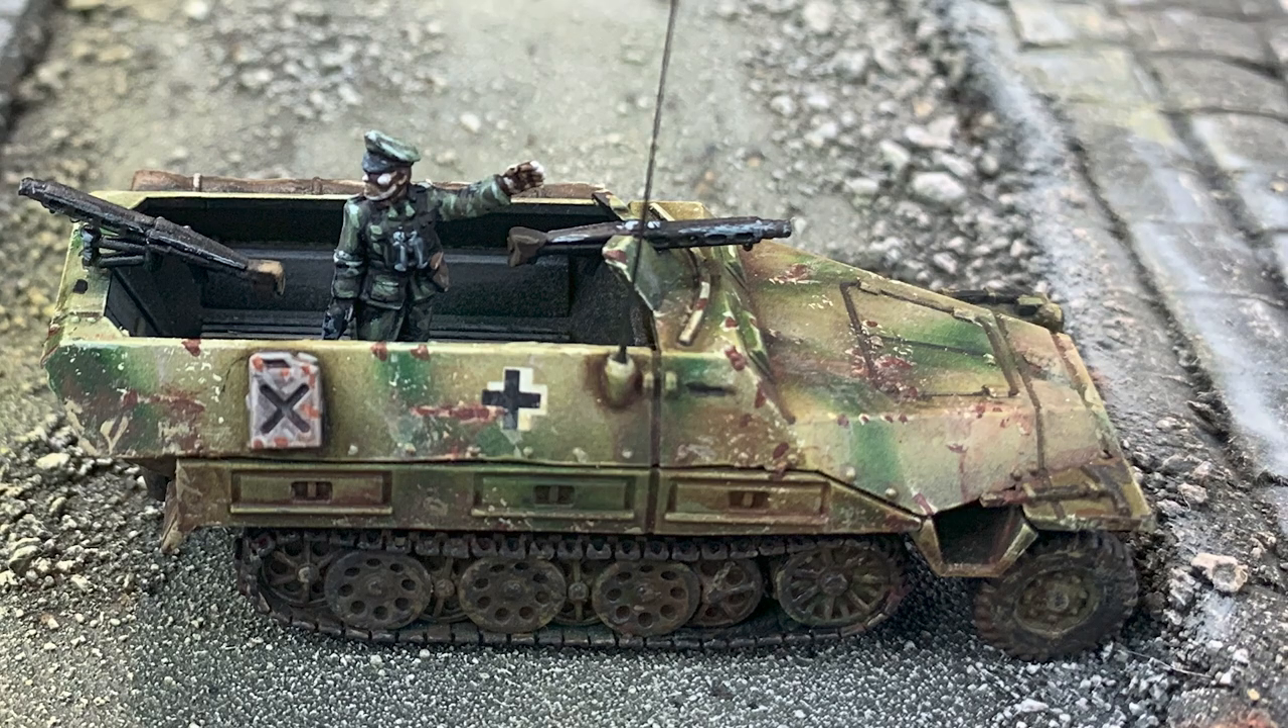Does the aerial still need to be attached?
No.